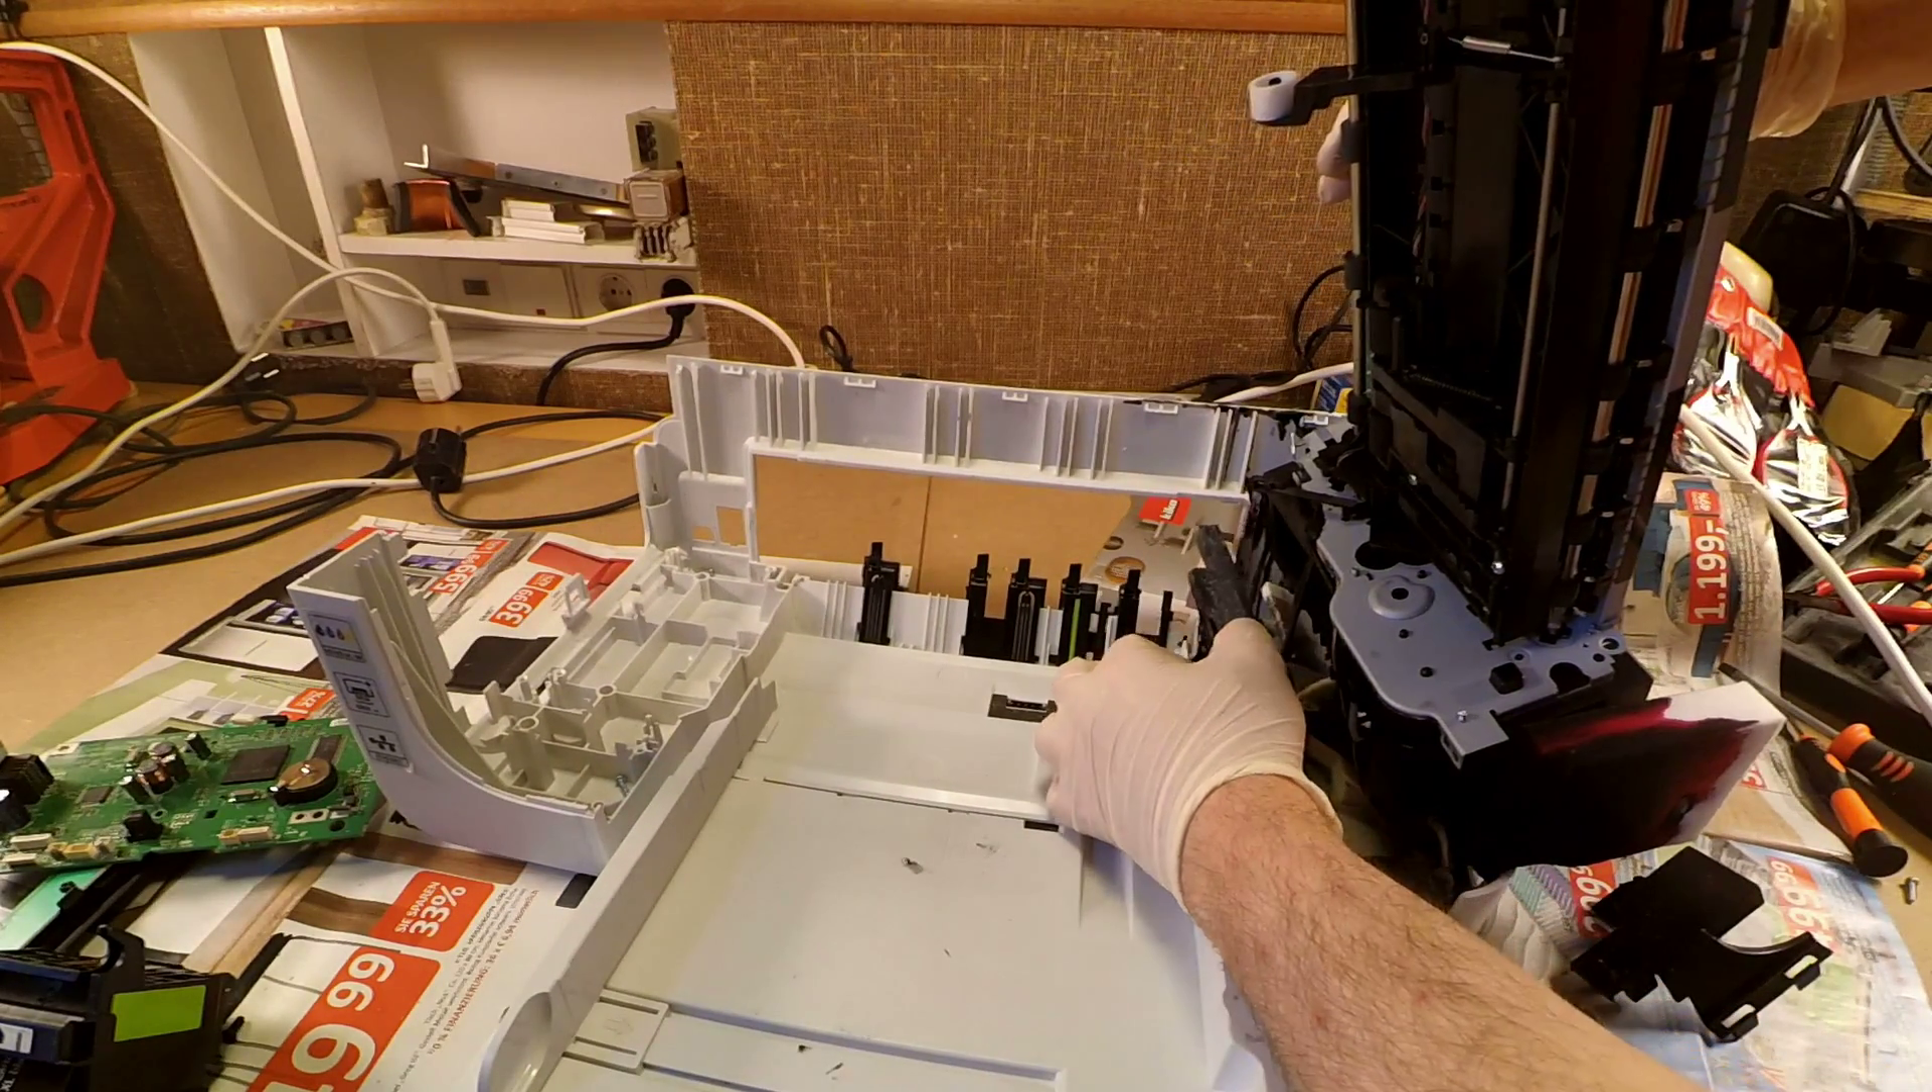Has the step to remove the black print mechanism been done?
No.